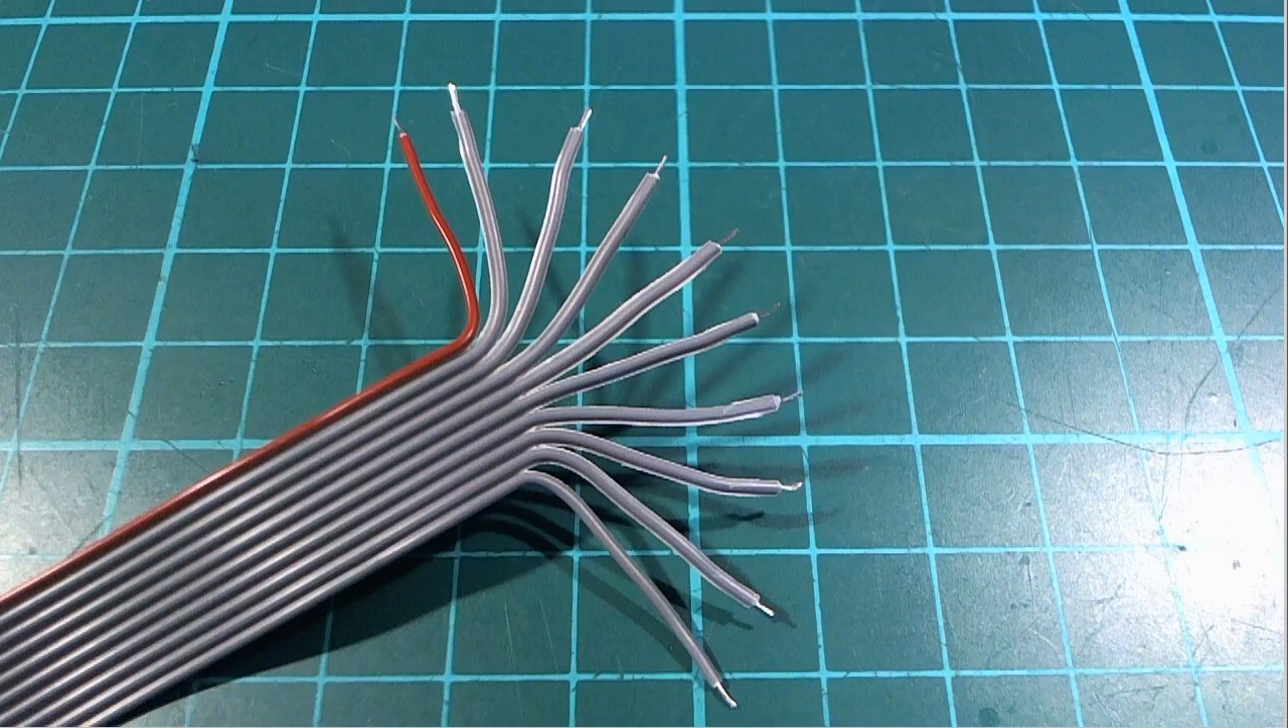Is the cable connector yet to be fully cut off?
No.